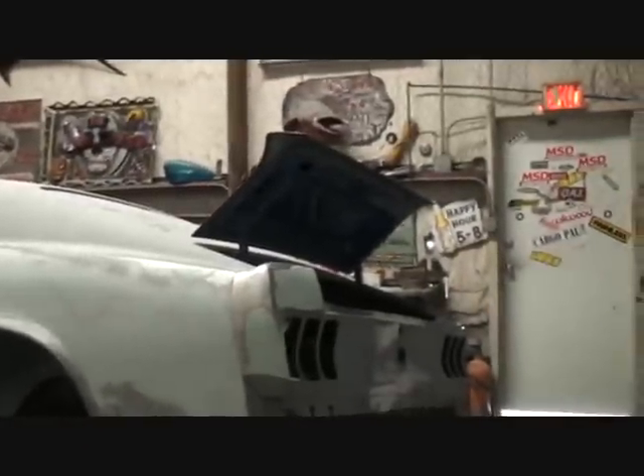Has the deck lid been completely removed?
No.